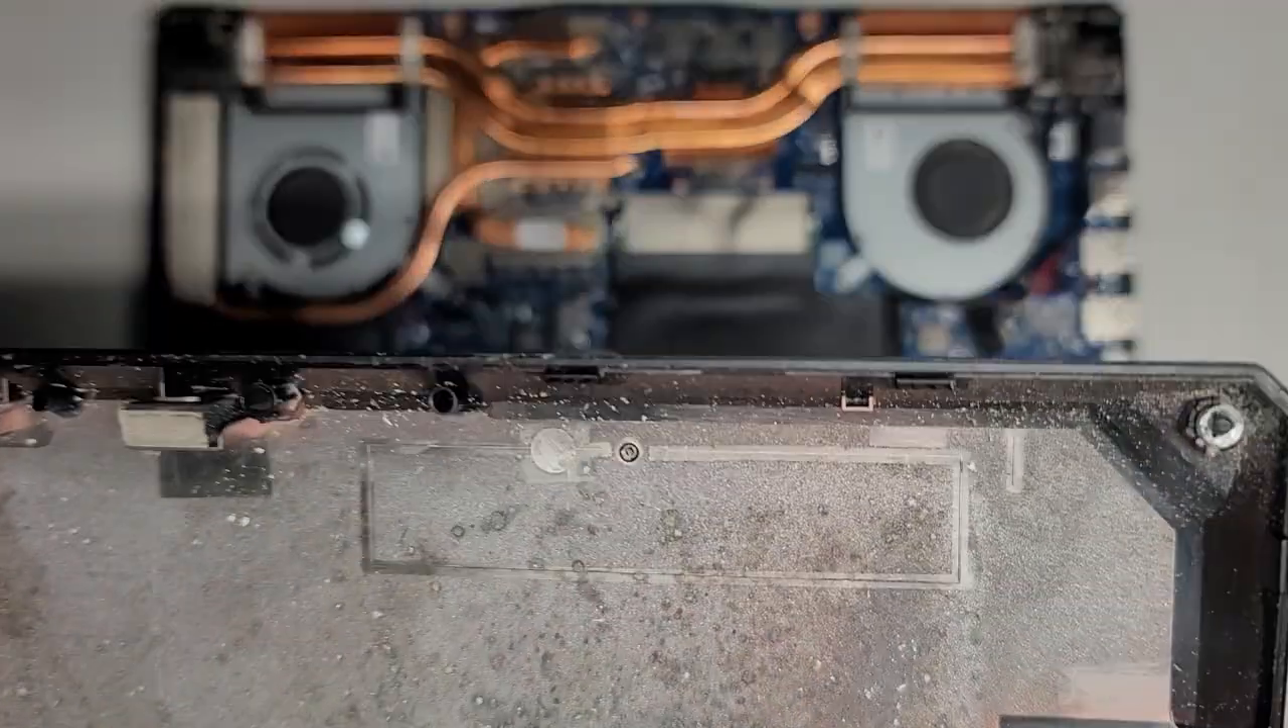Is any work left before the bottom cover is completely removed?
No.